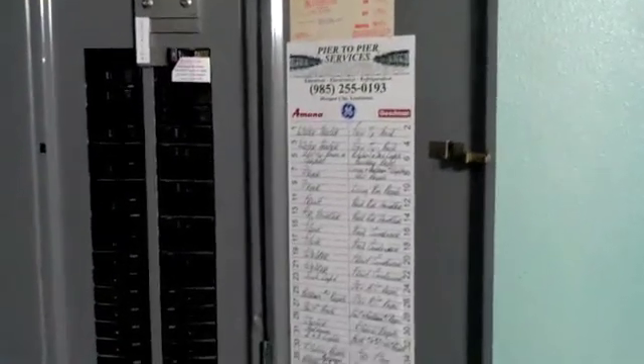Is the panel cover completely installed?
Yes.